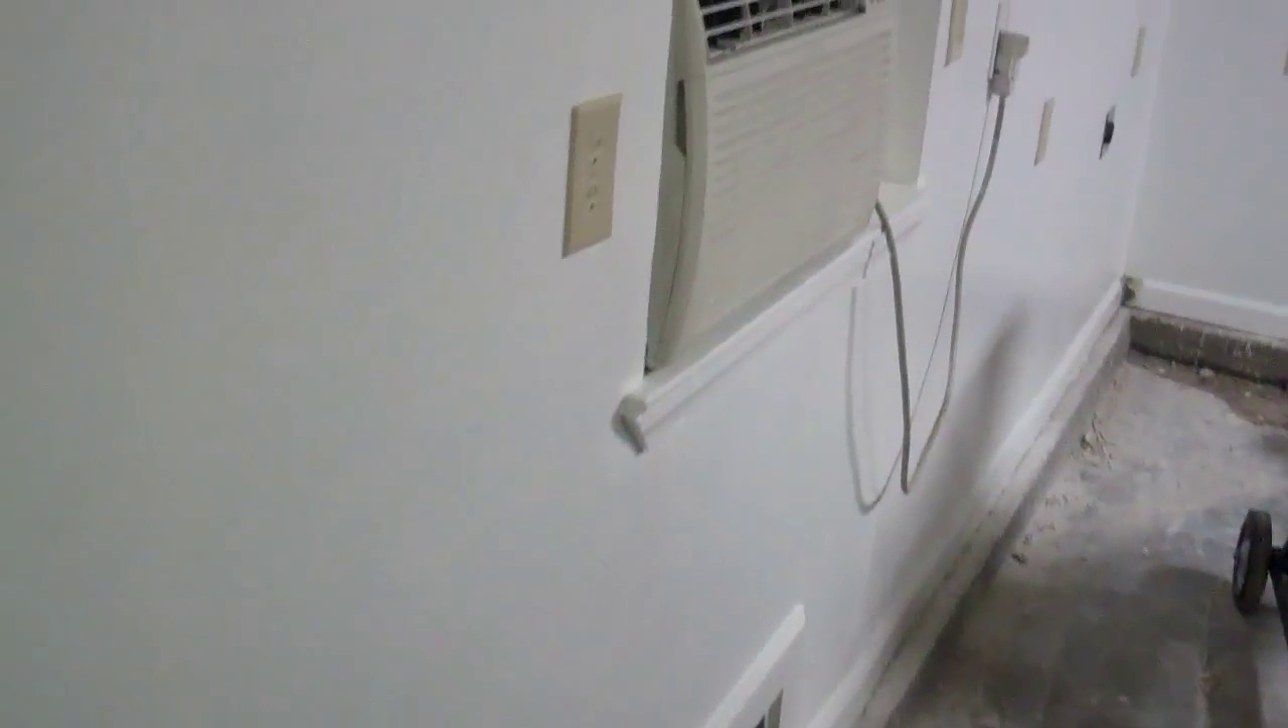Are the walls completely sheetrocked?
Yes.